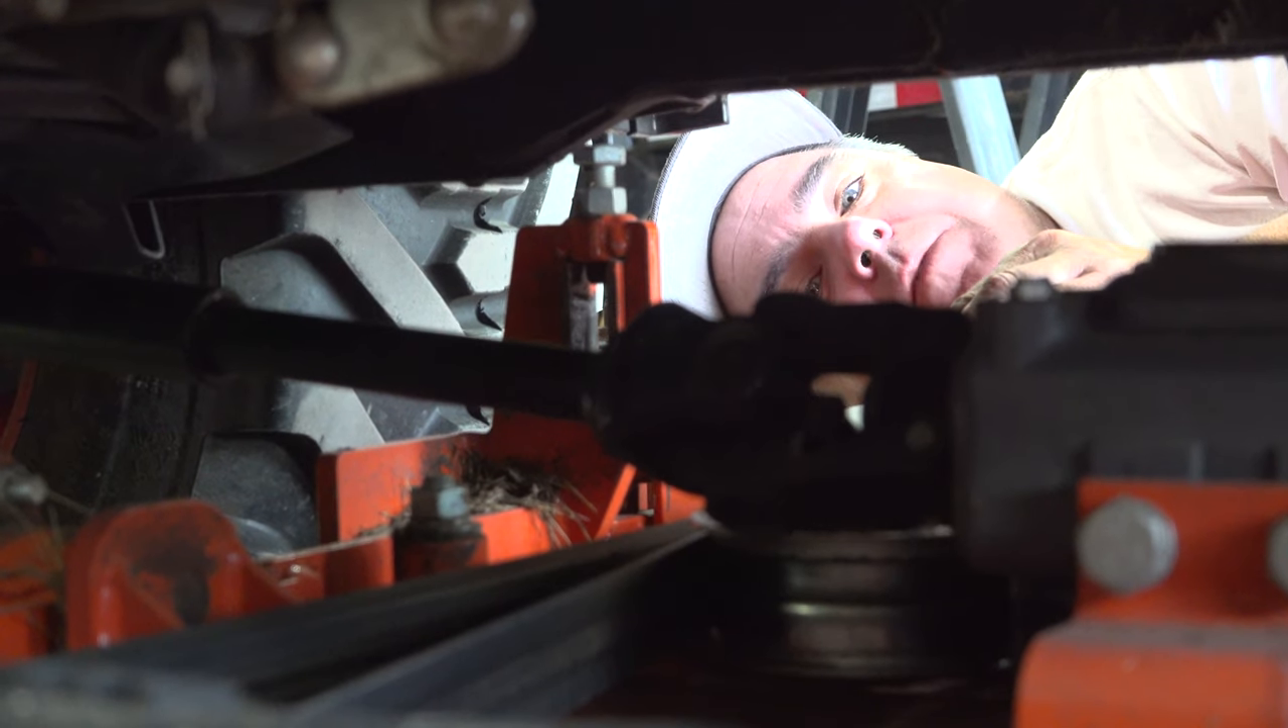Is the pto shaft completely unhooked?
No.